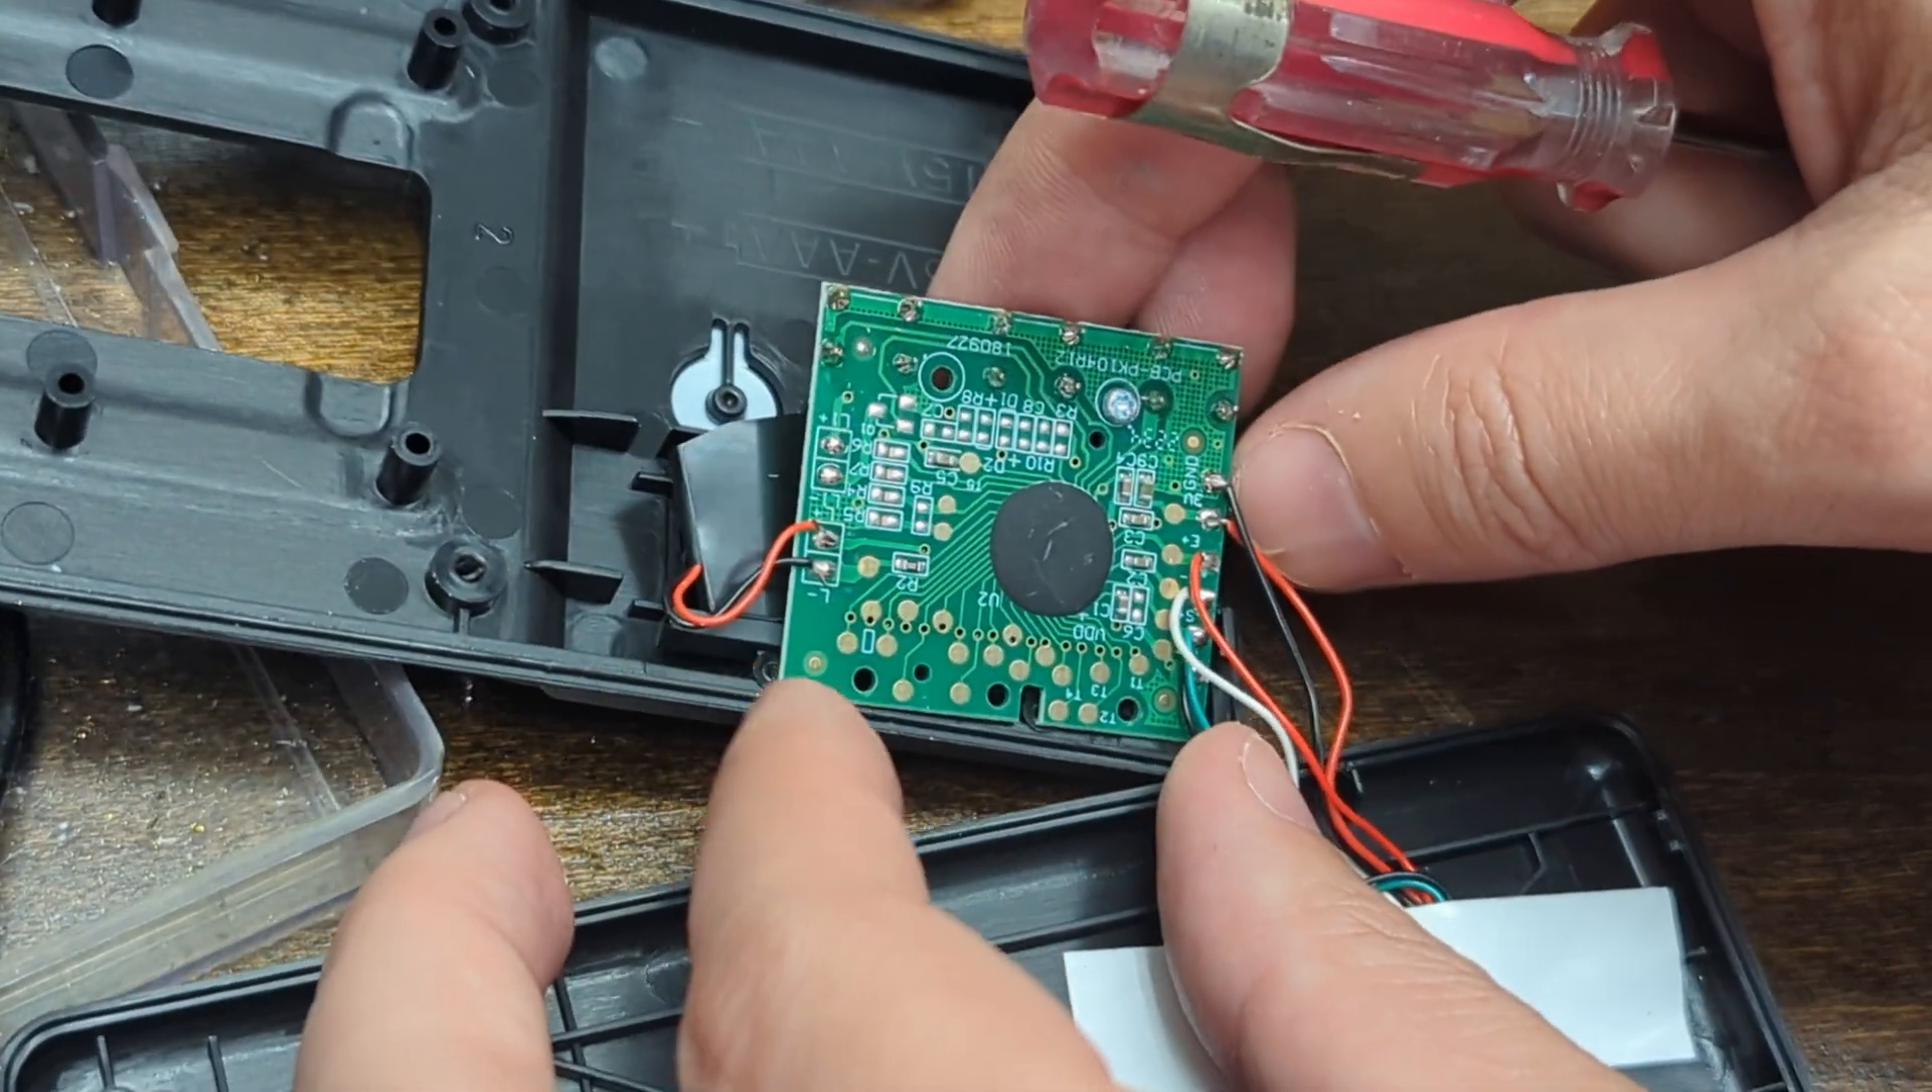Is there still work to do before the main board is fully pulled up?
No.